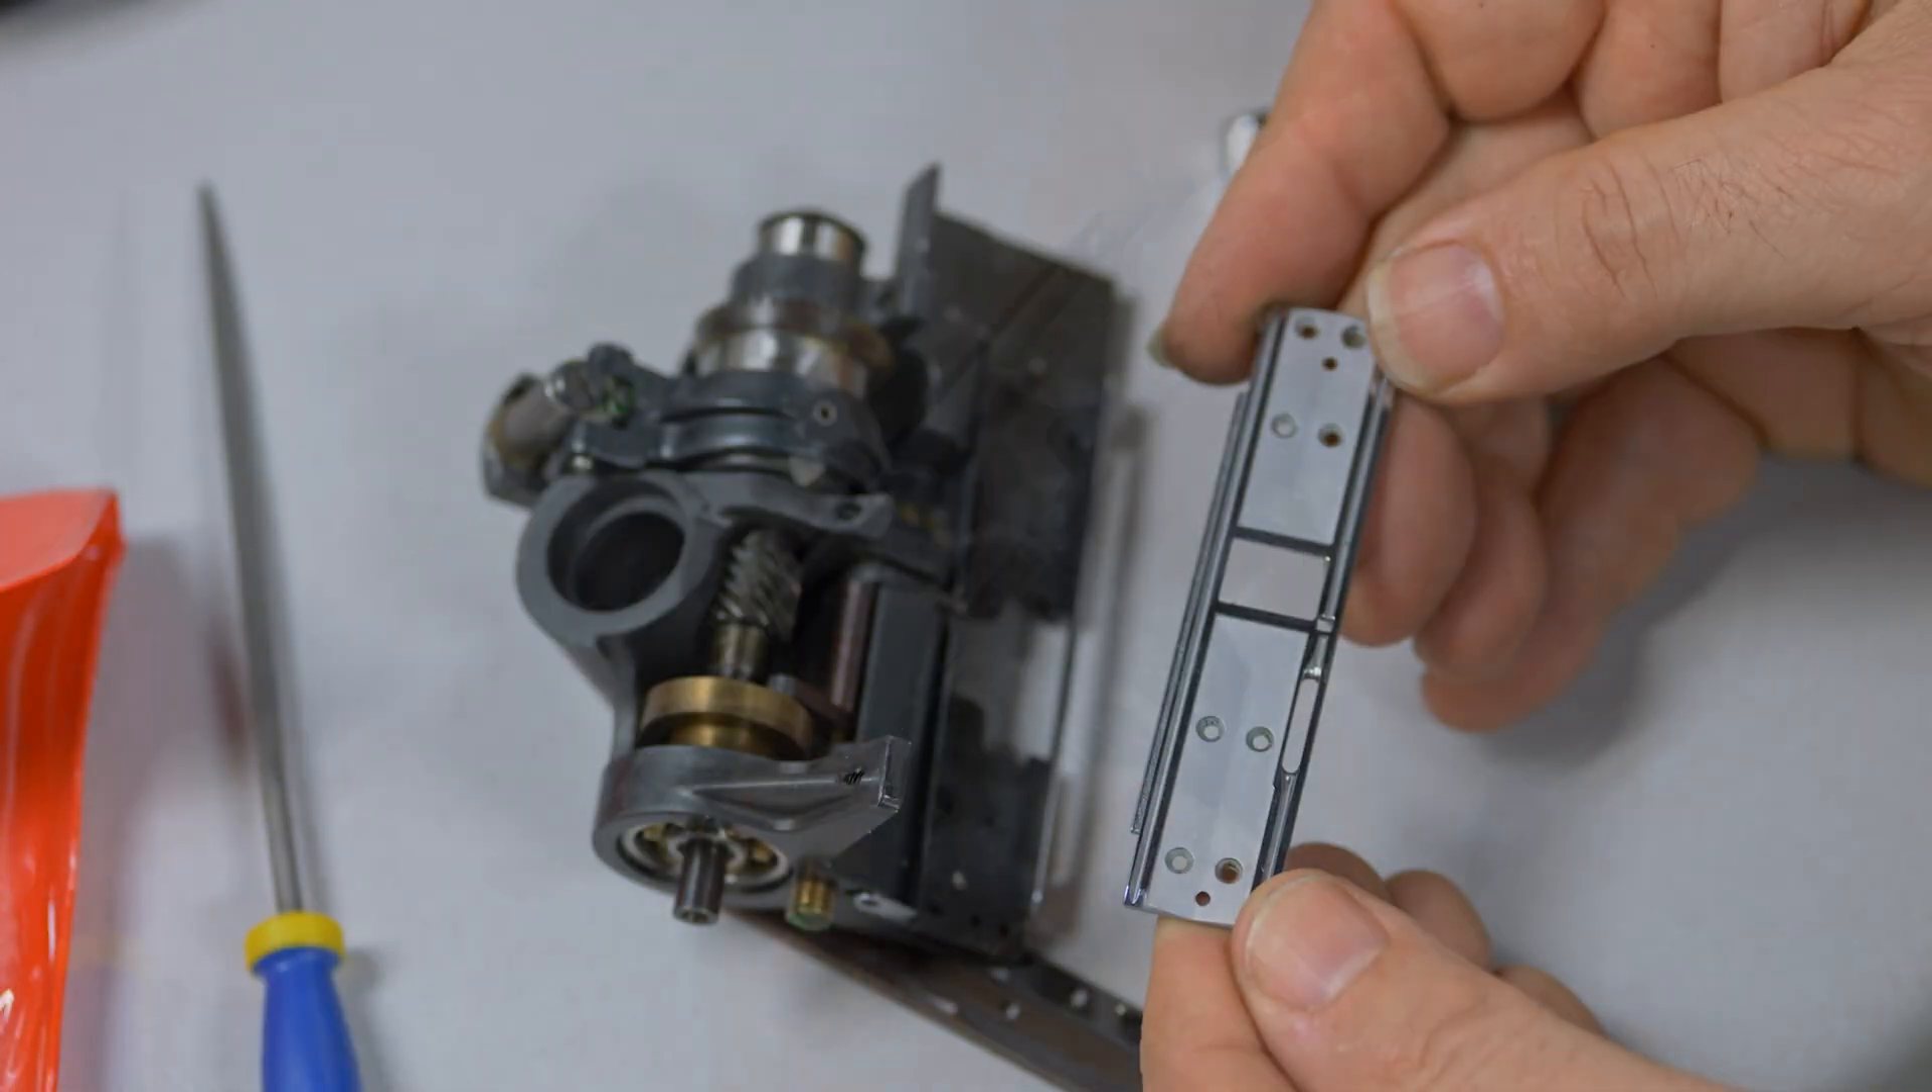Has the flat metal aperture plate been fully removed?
Yes.